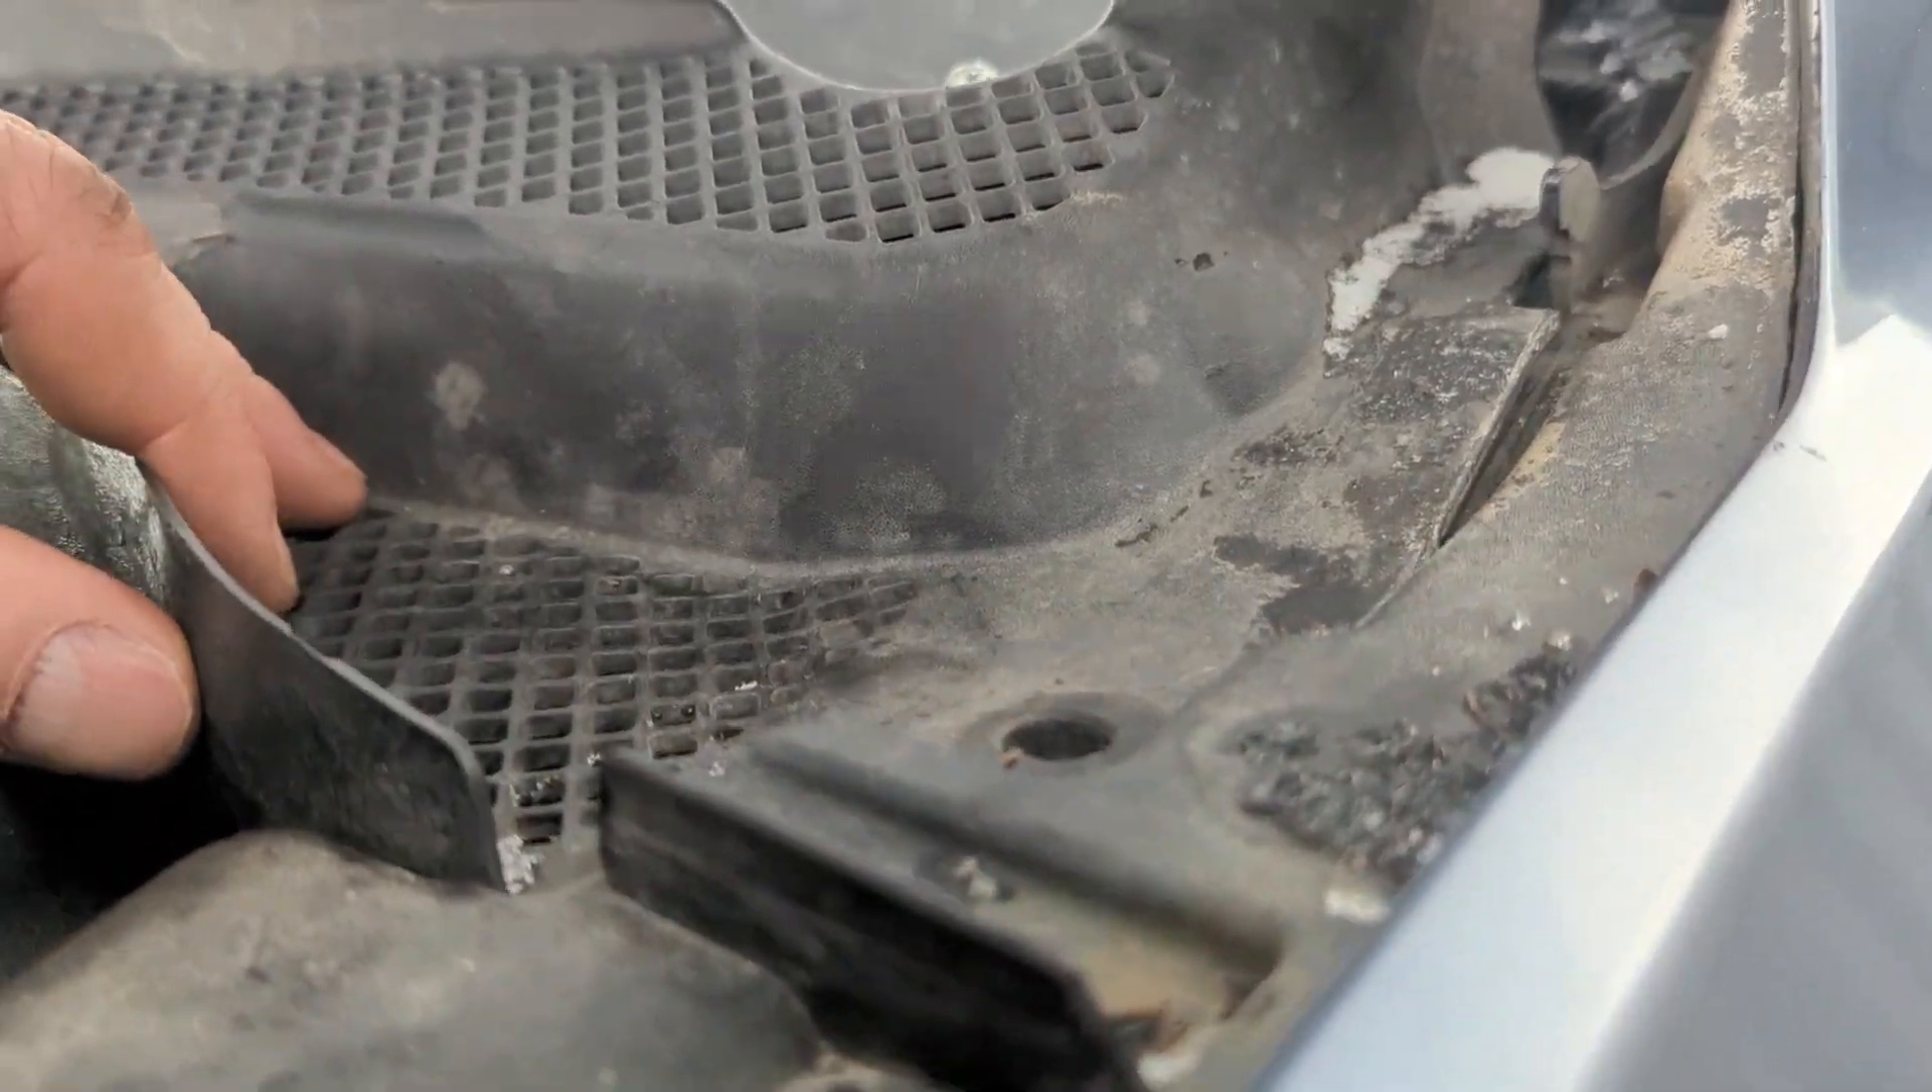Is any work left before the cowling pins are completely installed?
Yes.